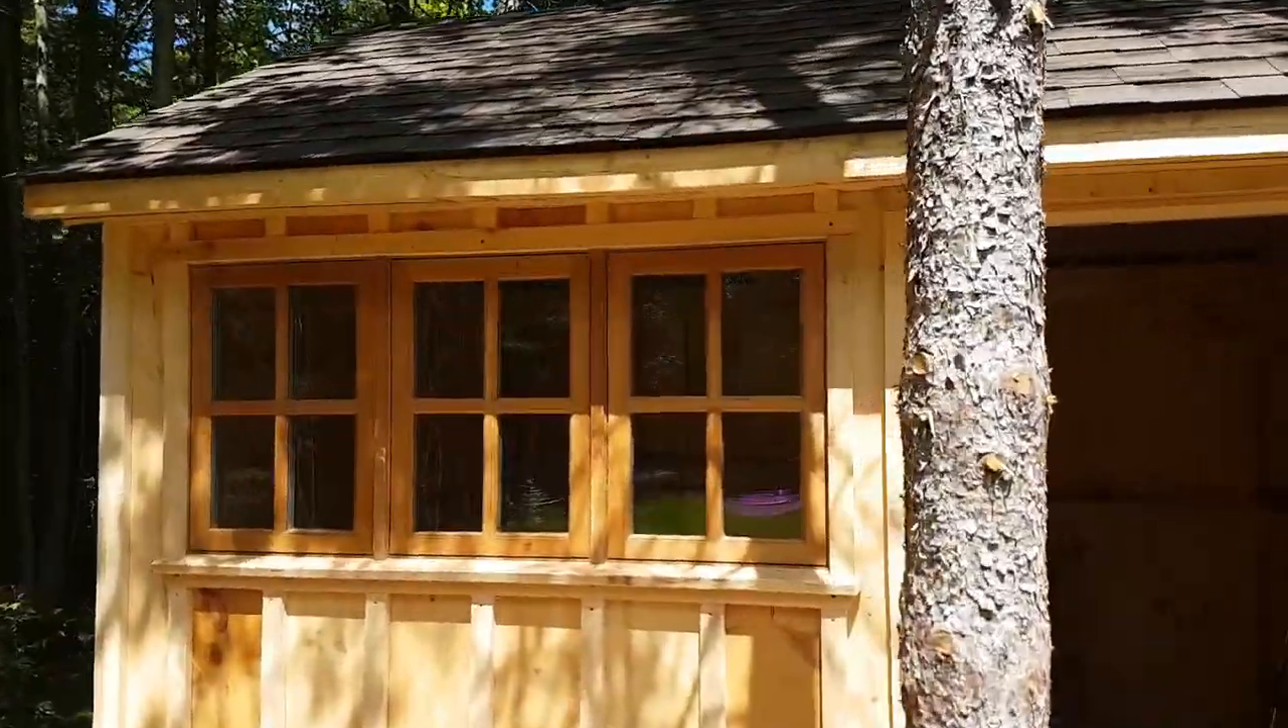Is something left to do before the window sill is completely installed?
No.